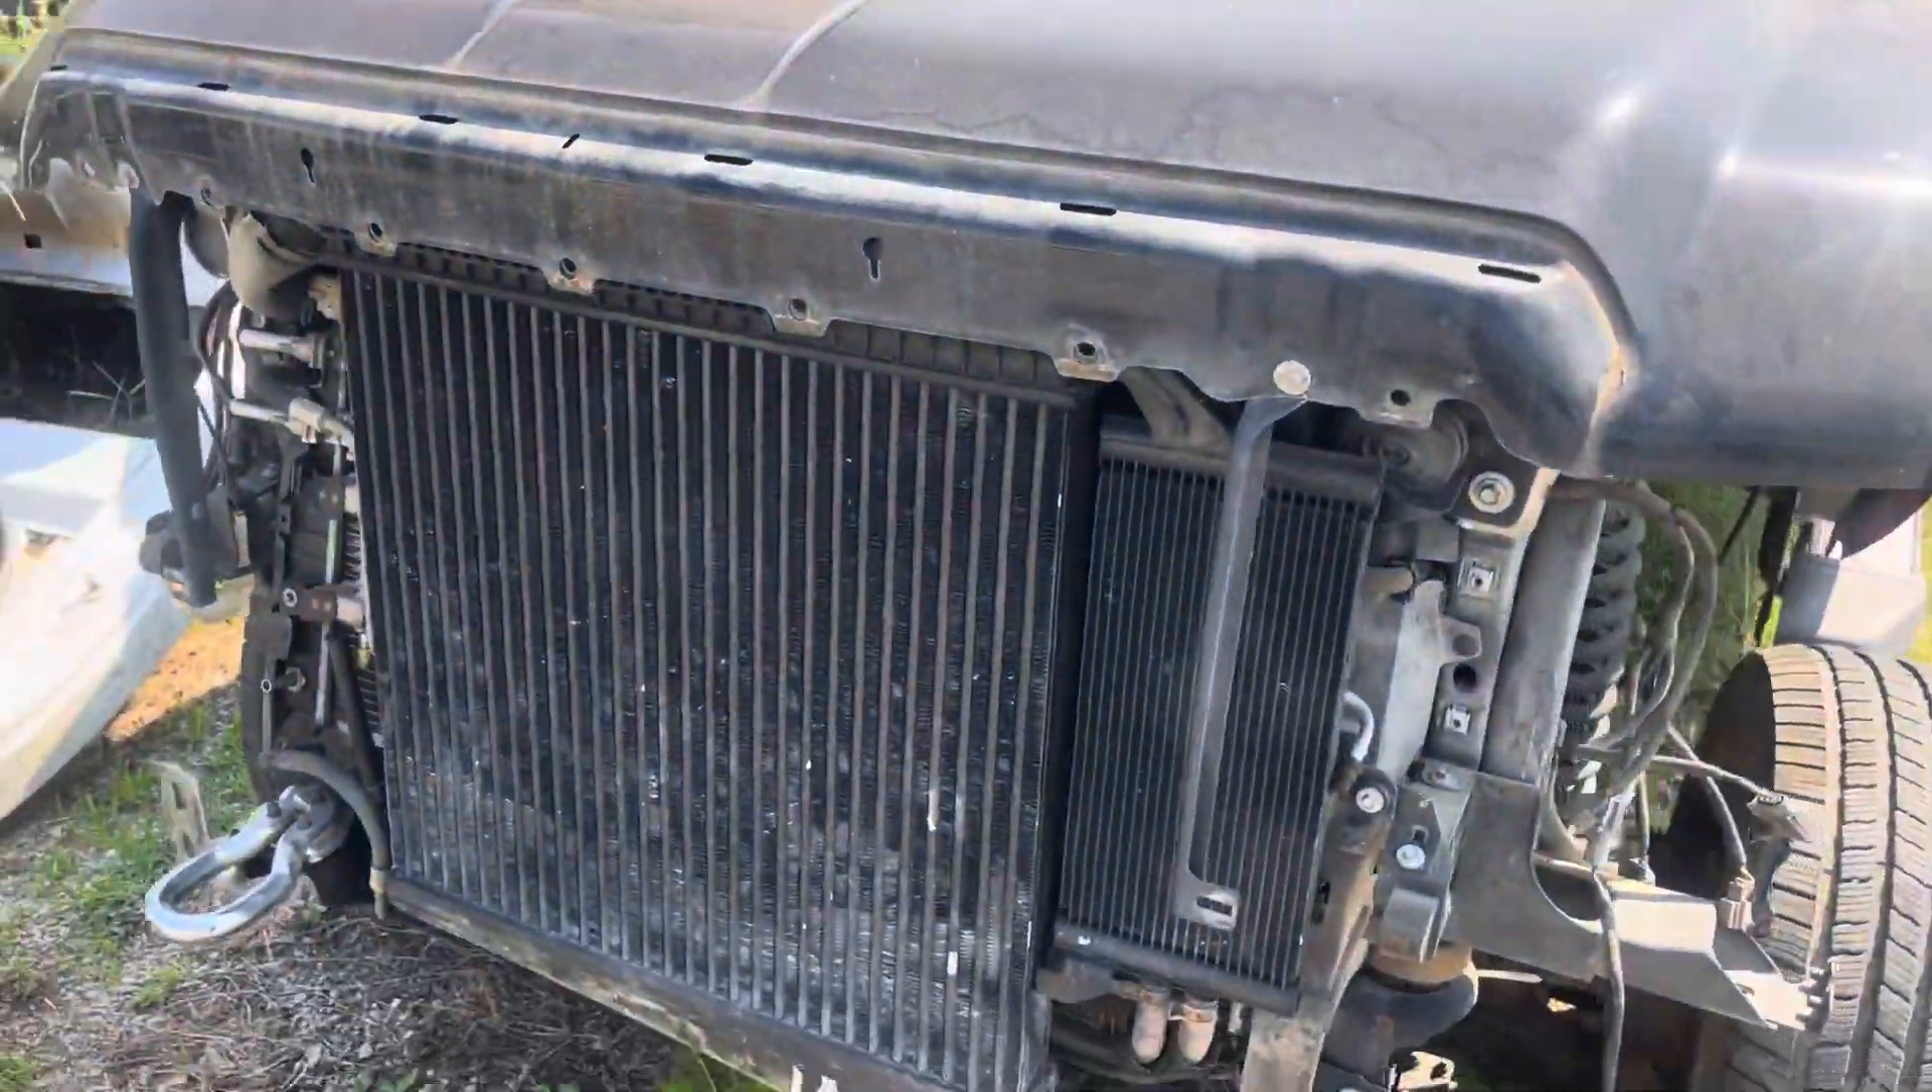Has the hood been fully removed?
No.